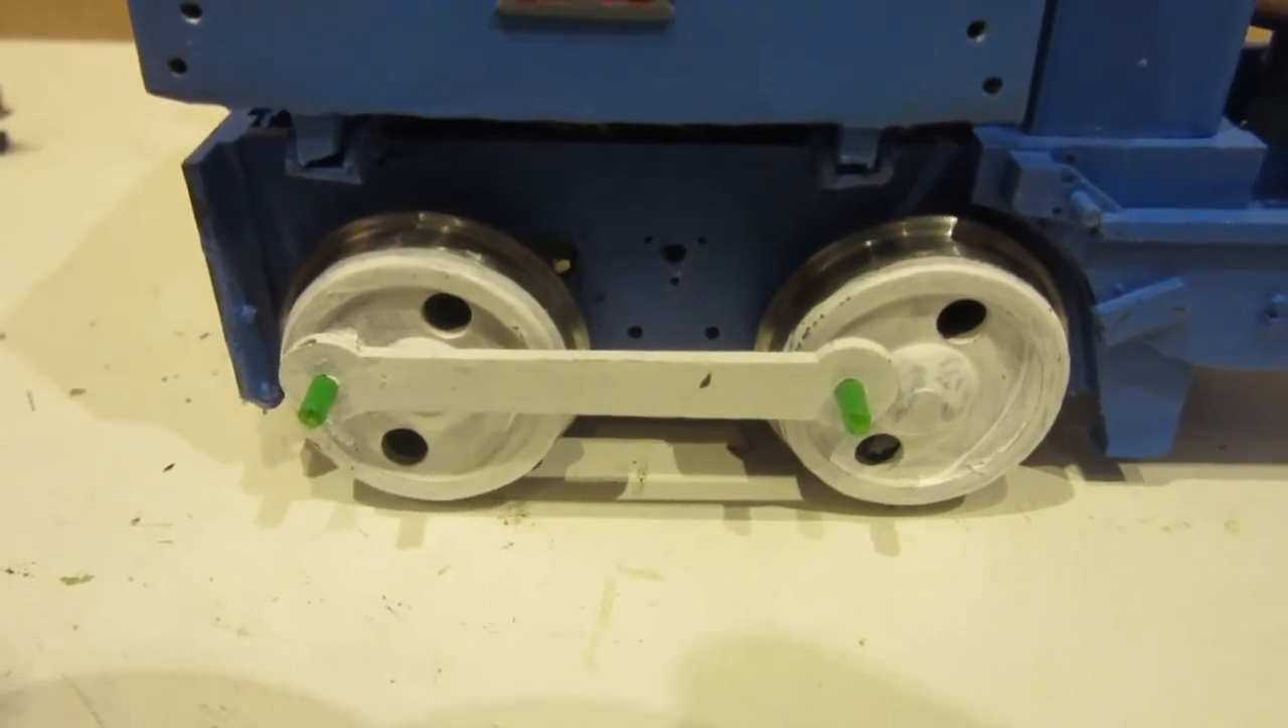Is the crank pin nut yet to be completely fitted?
Yes.